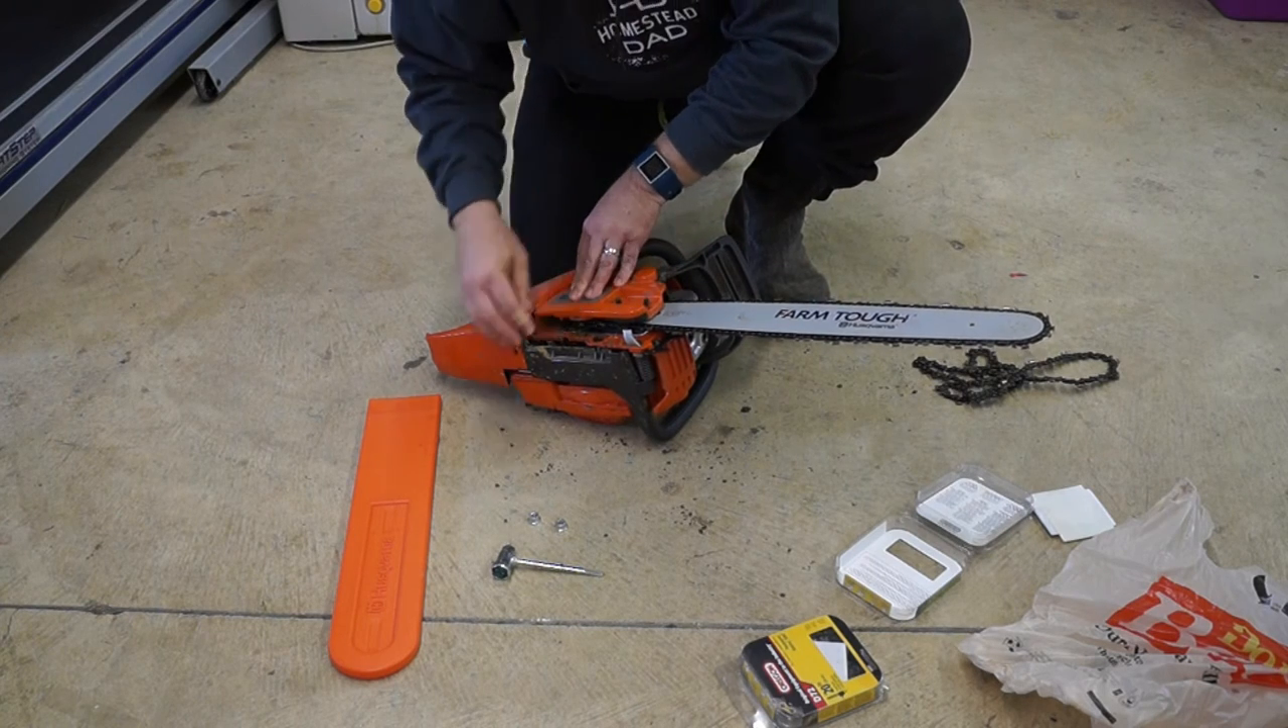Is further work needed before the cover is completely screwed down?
Yes.